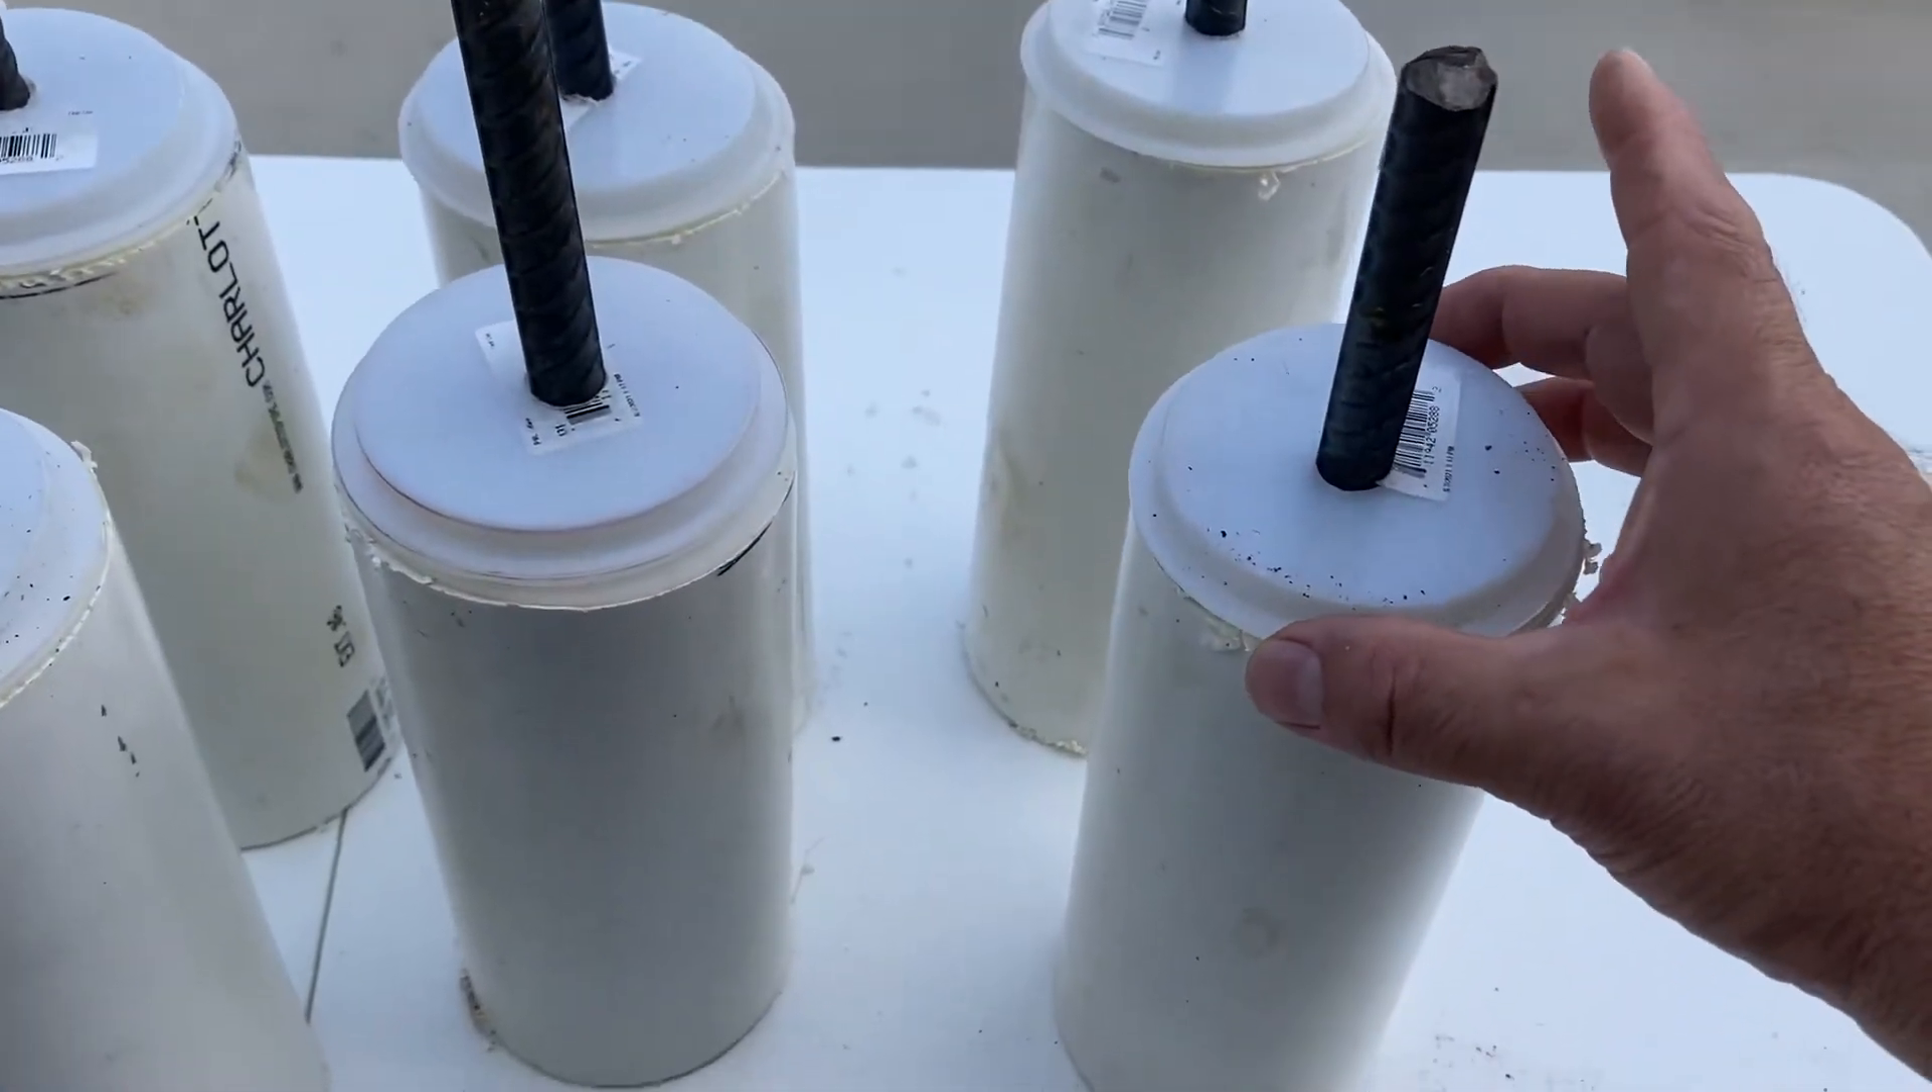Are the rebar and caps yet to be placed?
No.